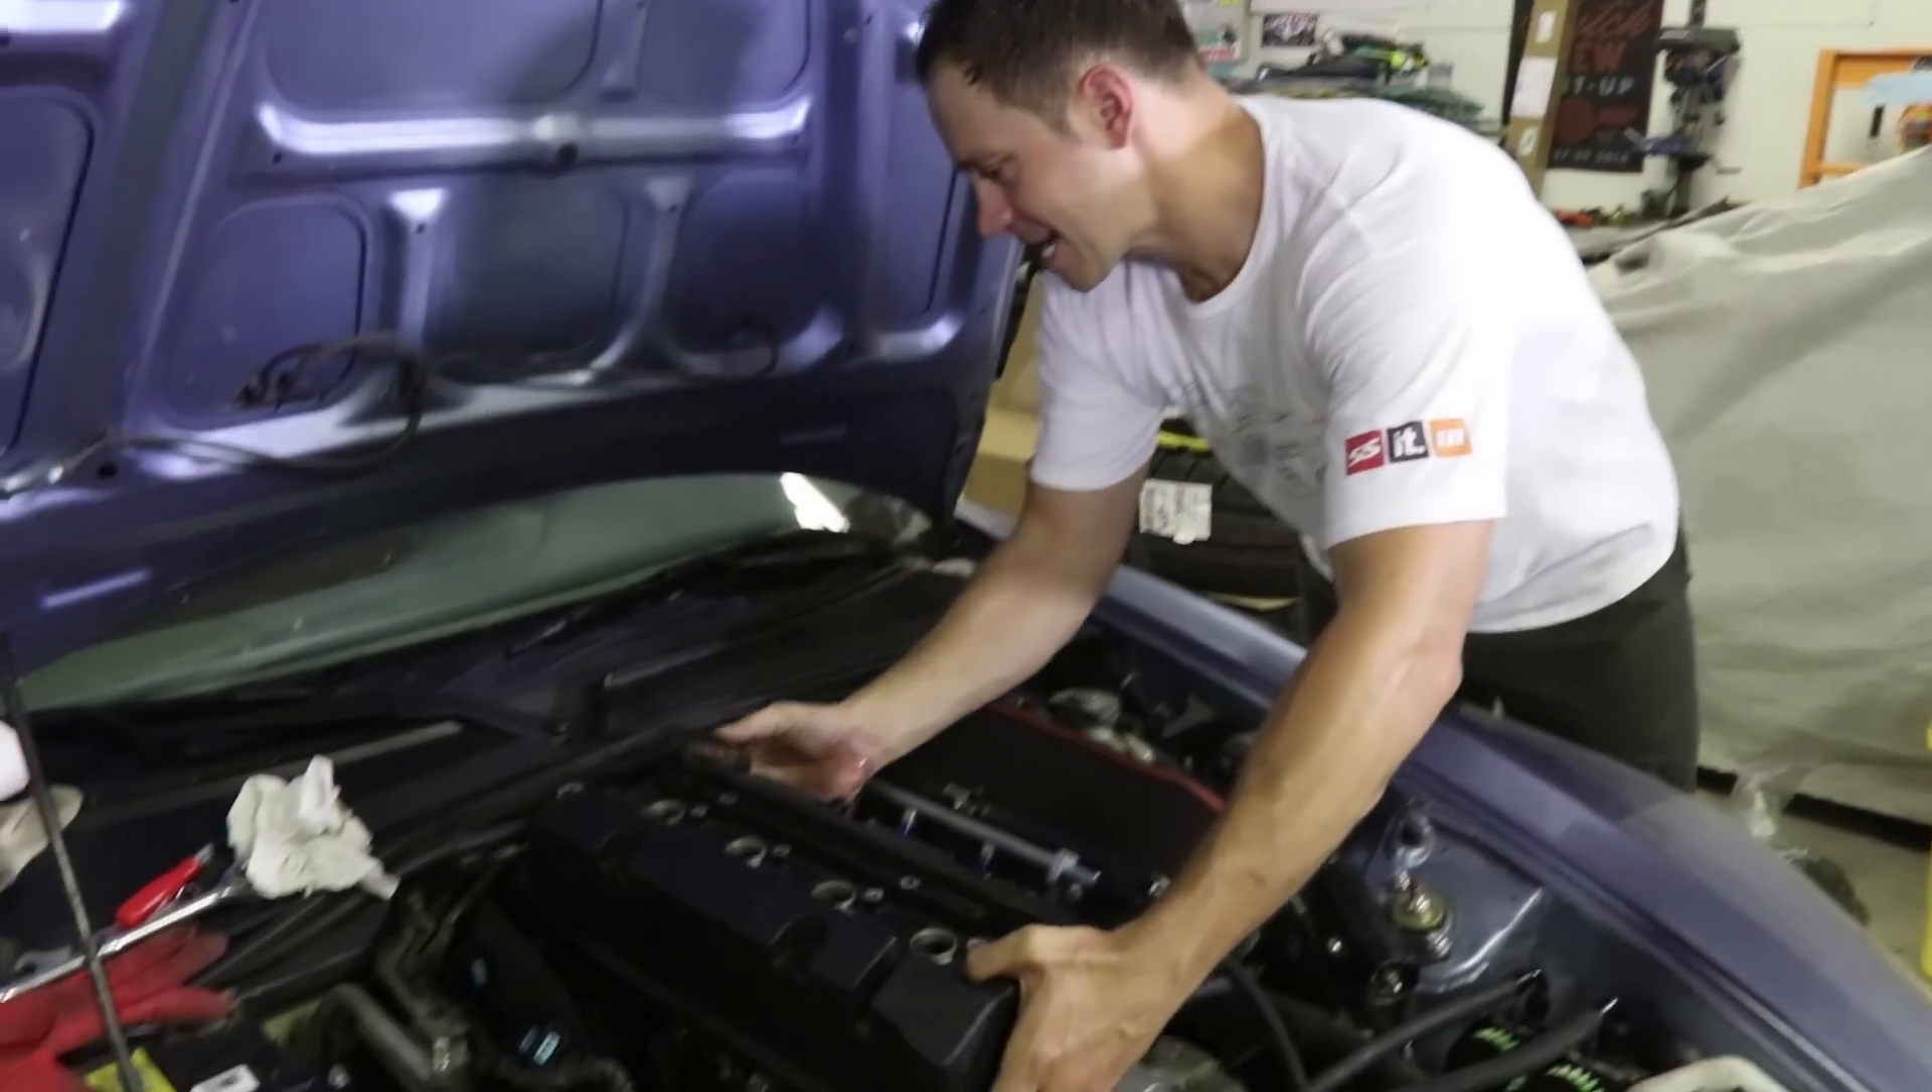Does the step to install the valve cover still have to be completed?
Yes.